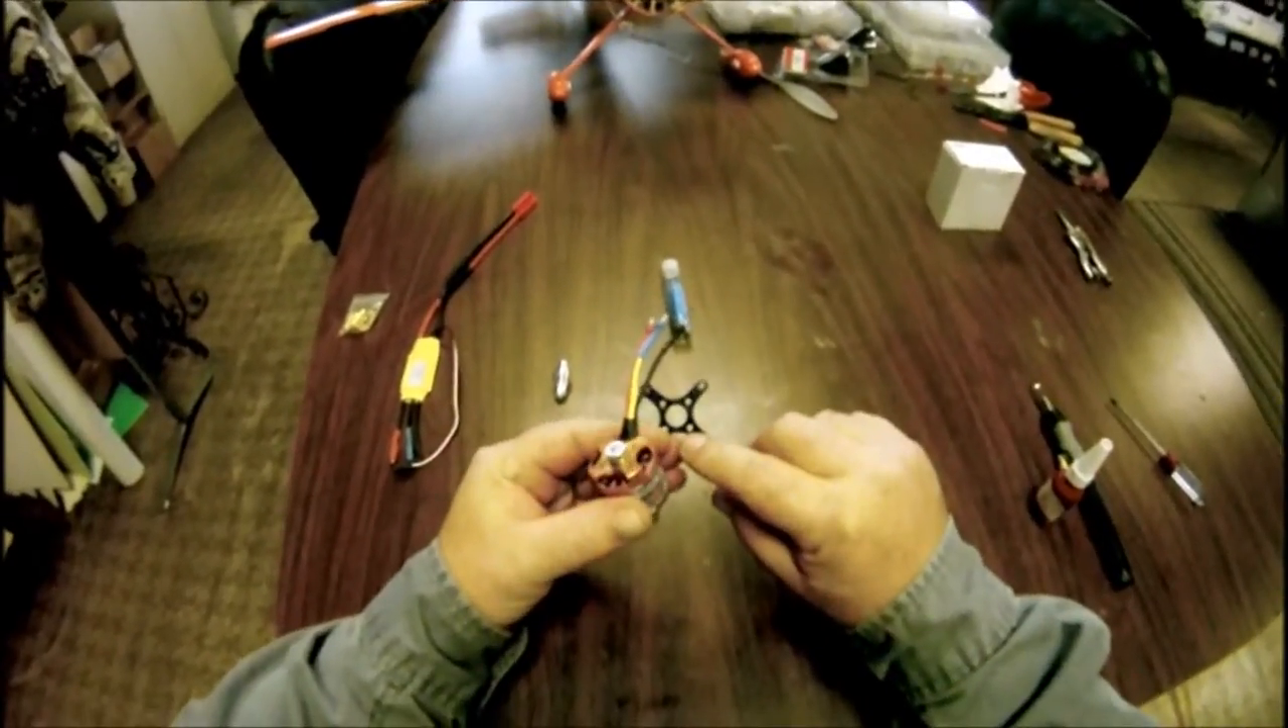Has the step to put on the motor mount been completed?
No.